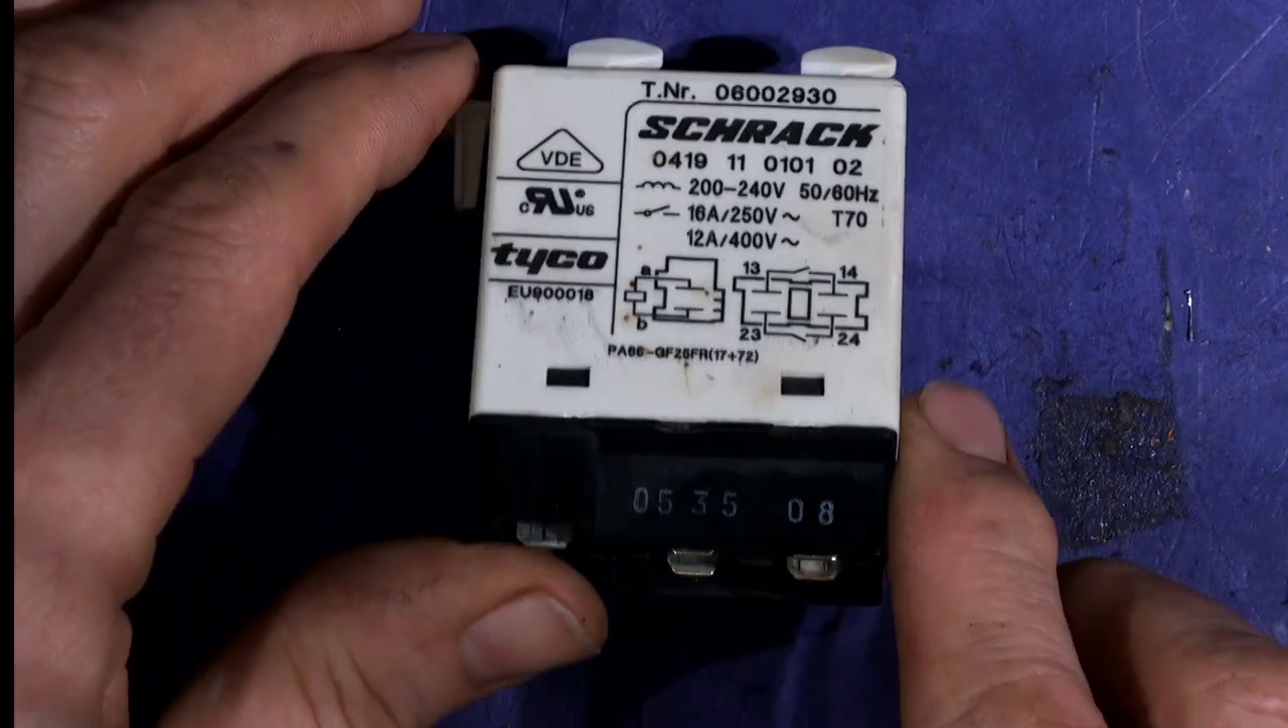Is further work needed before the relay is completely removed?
No.